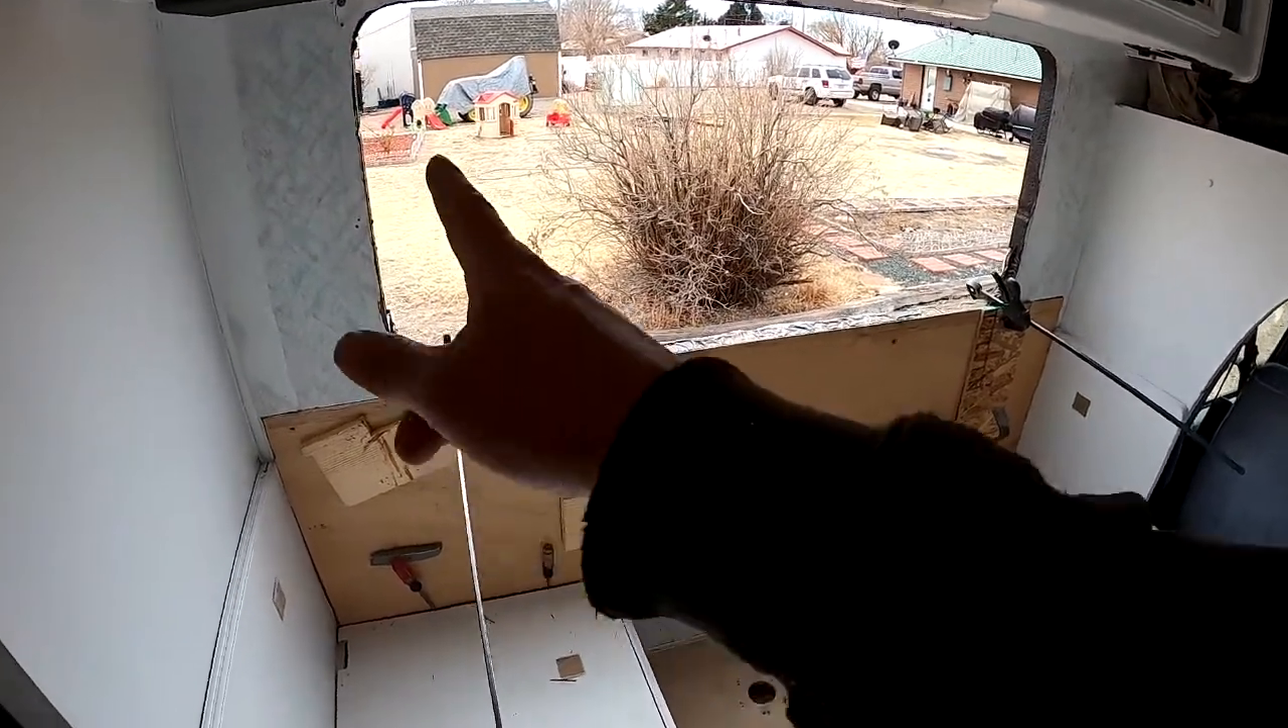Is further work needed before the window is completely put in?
Yes.